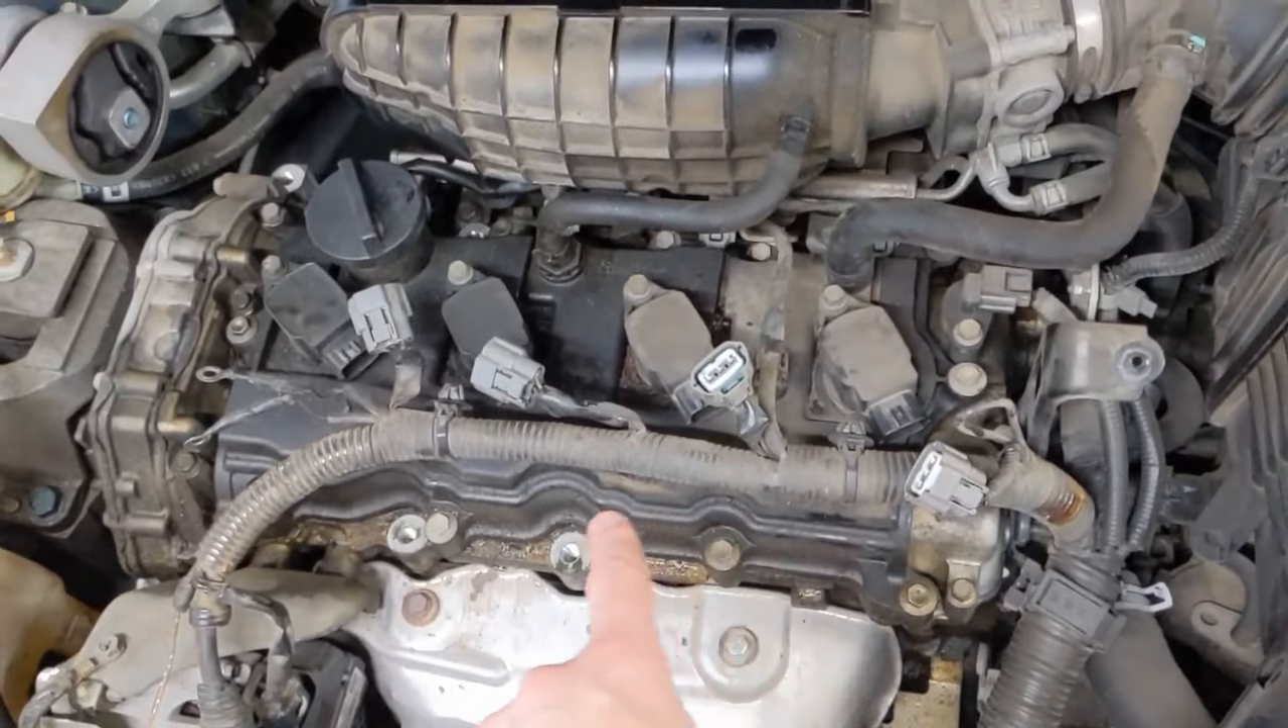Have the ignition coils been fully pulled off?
No.